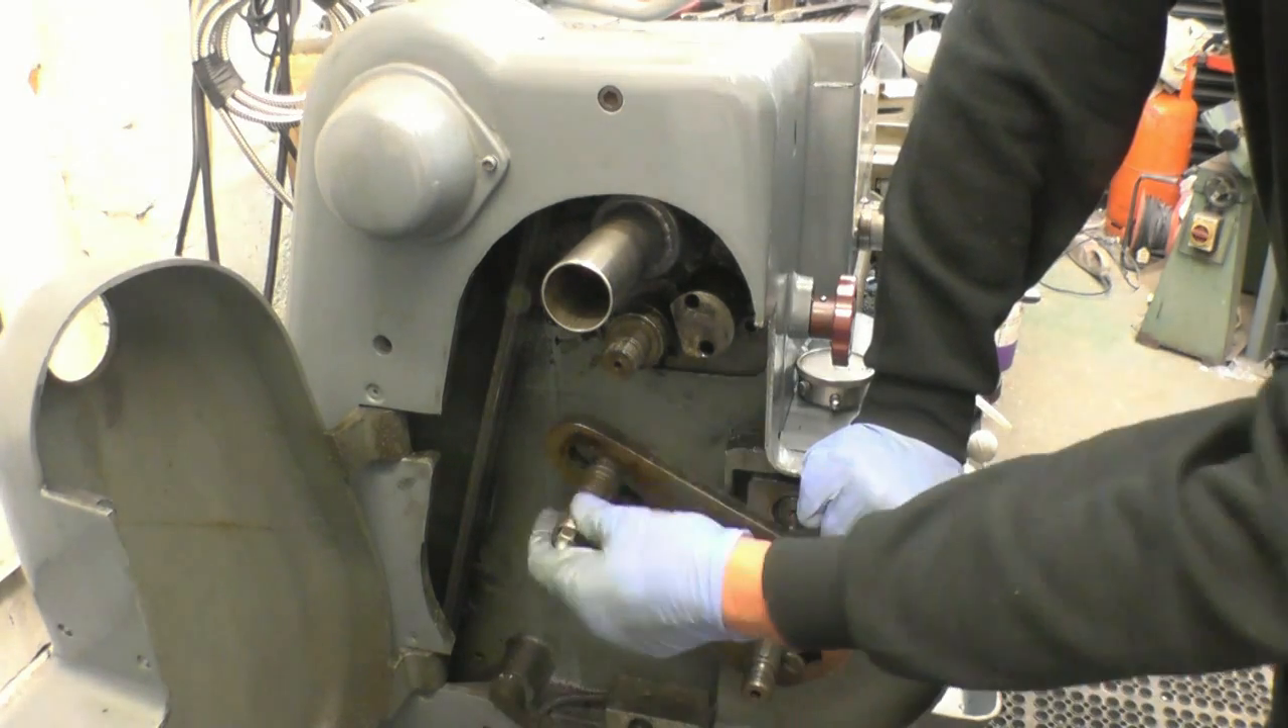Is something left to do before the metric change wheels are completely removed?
No.